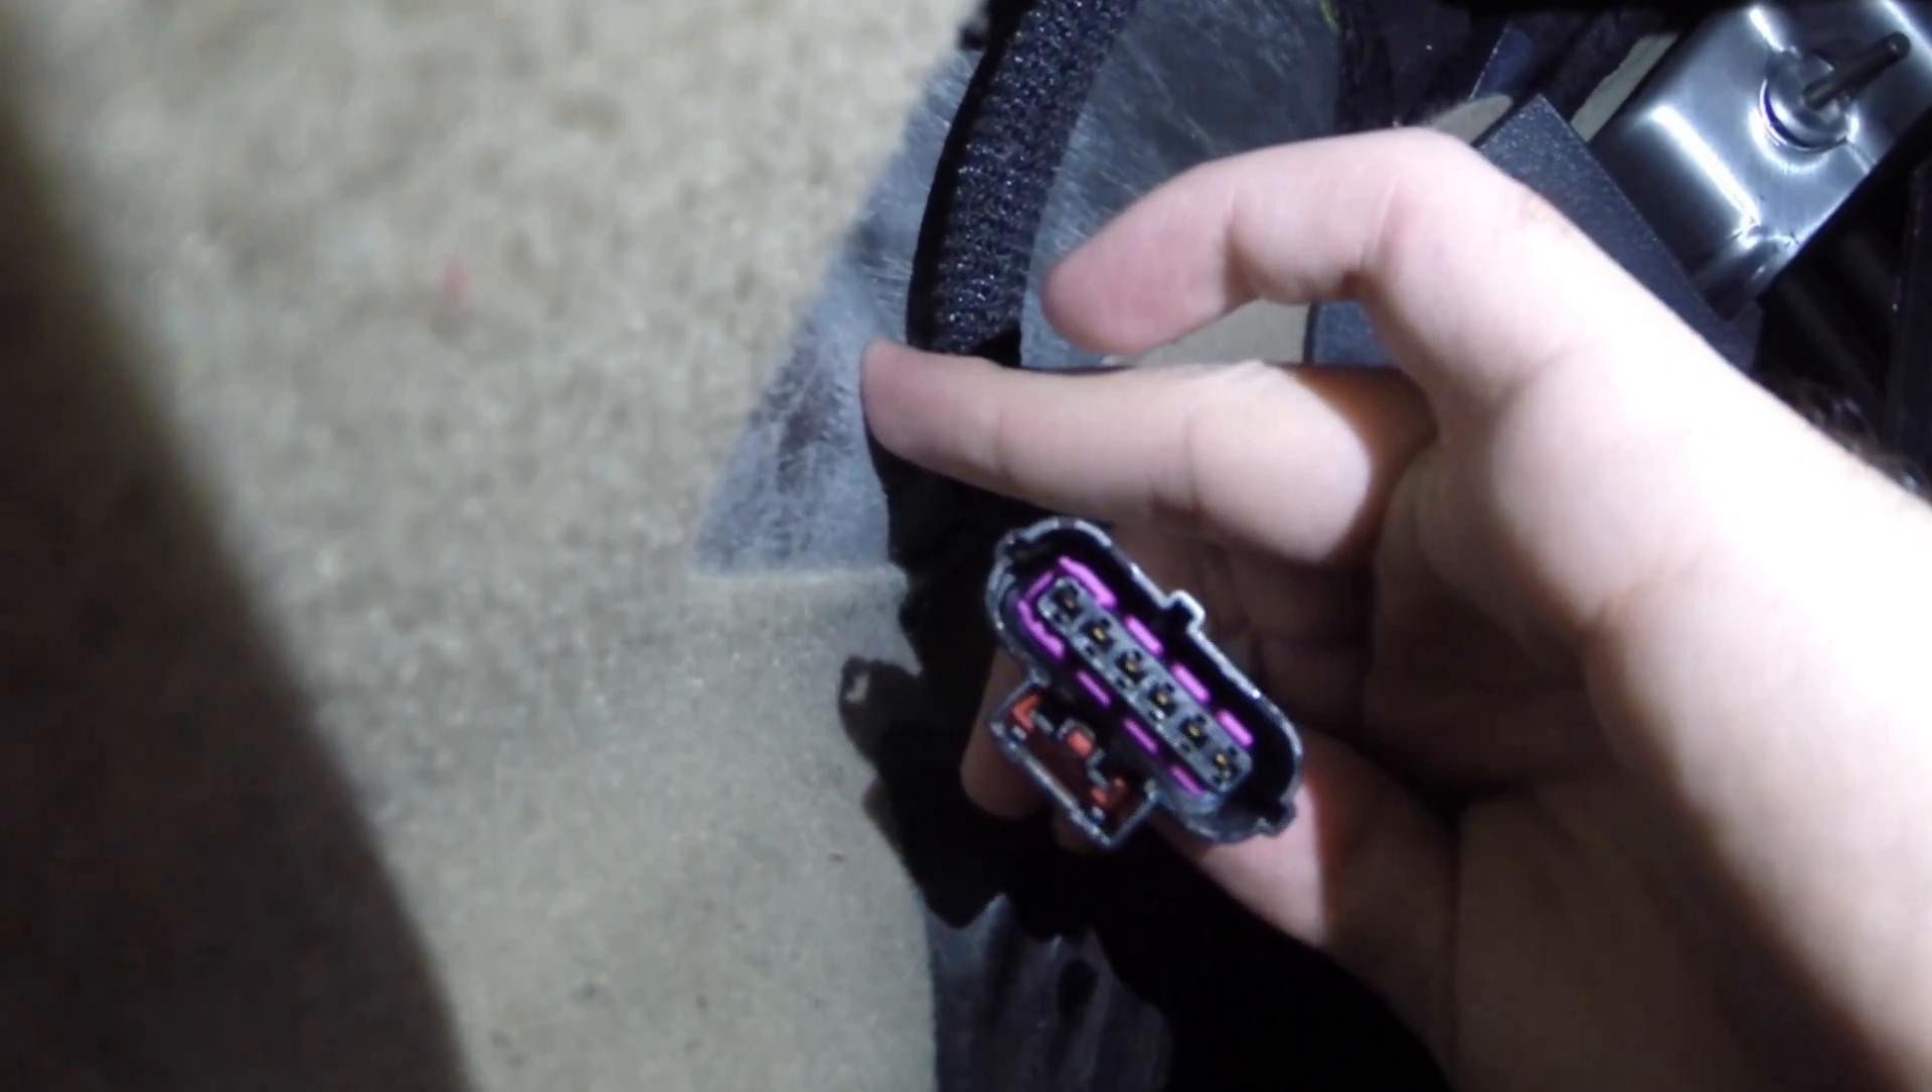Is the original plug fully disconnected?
Yes.